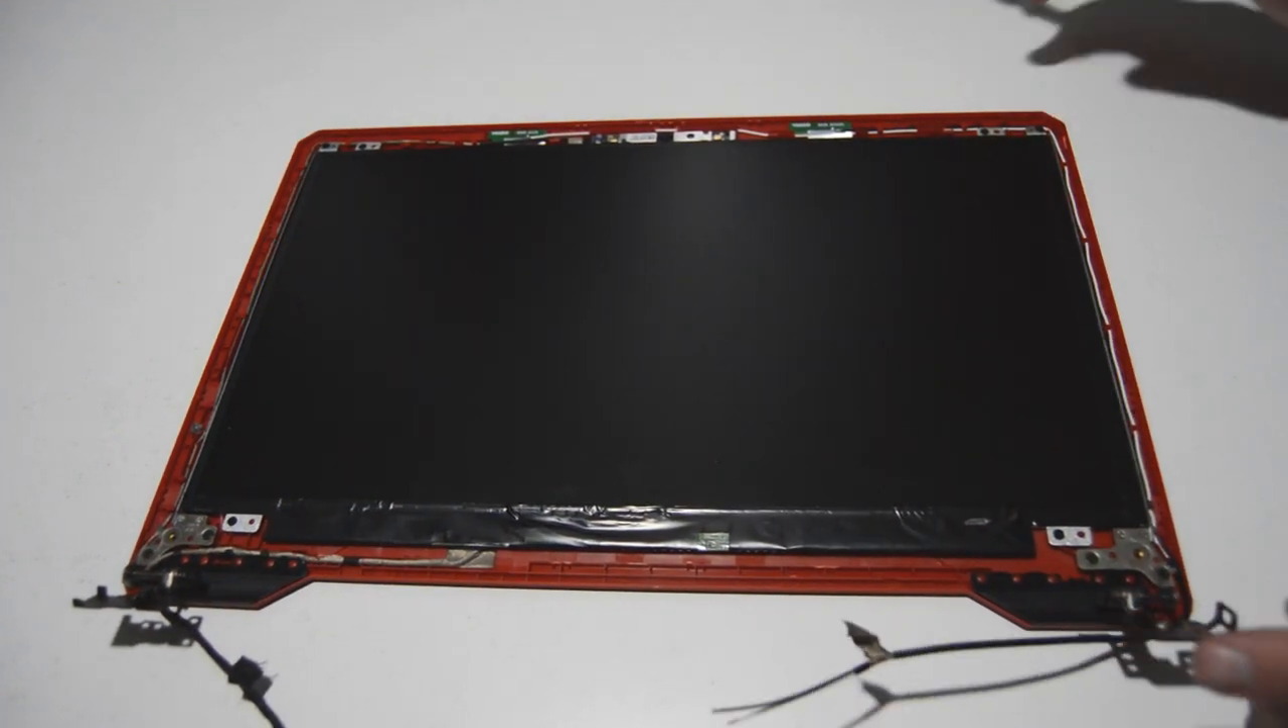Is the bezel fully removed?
Yes.